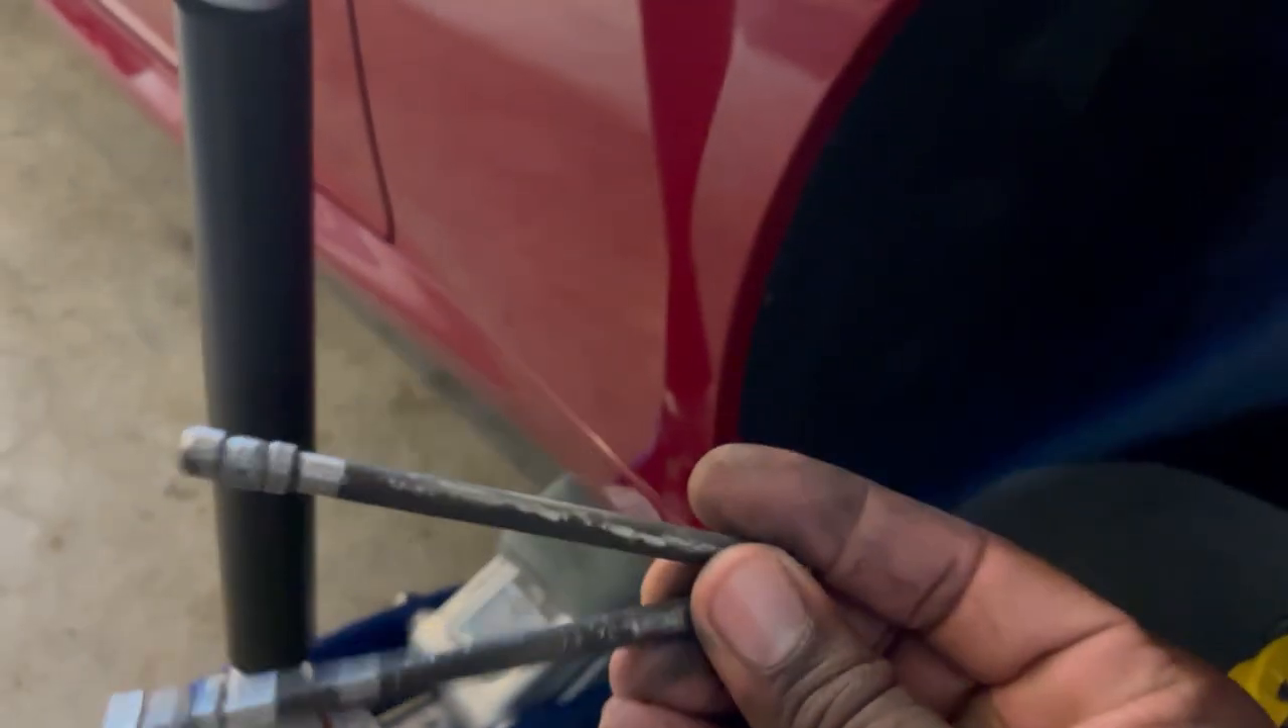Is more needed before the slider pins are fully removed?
No.